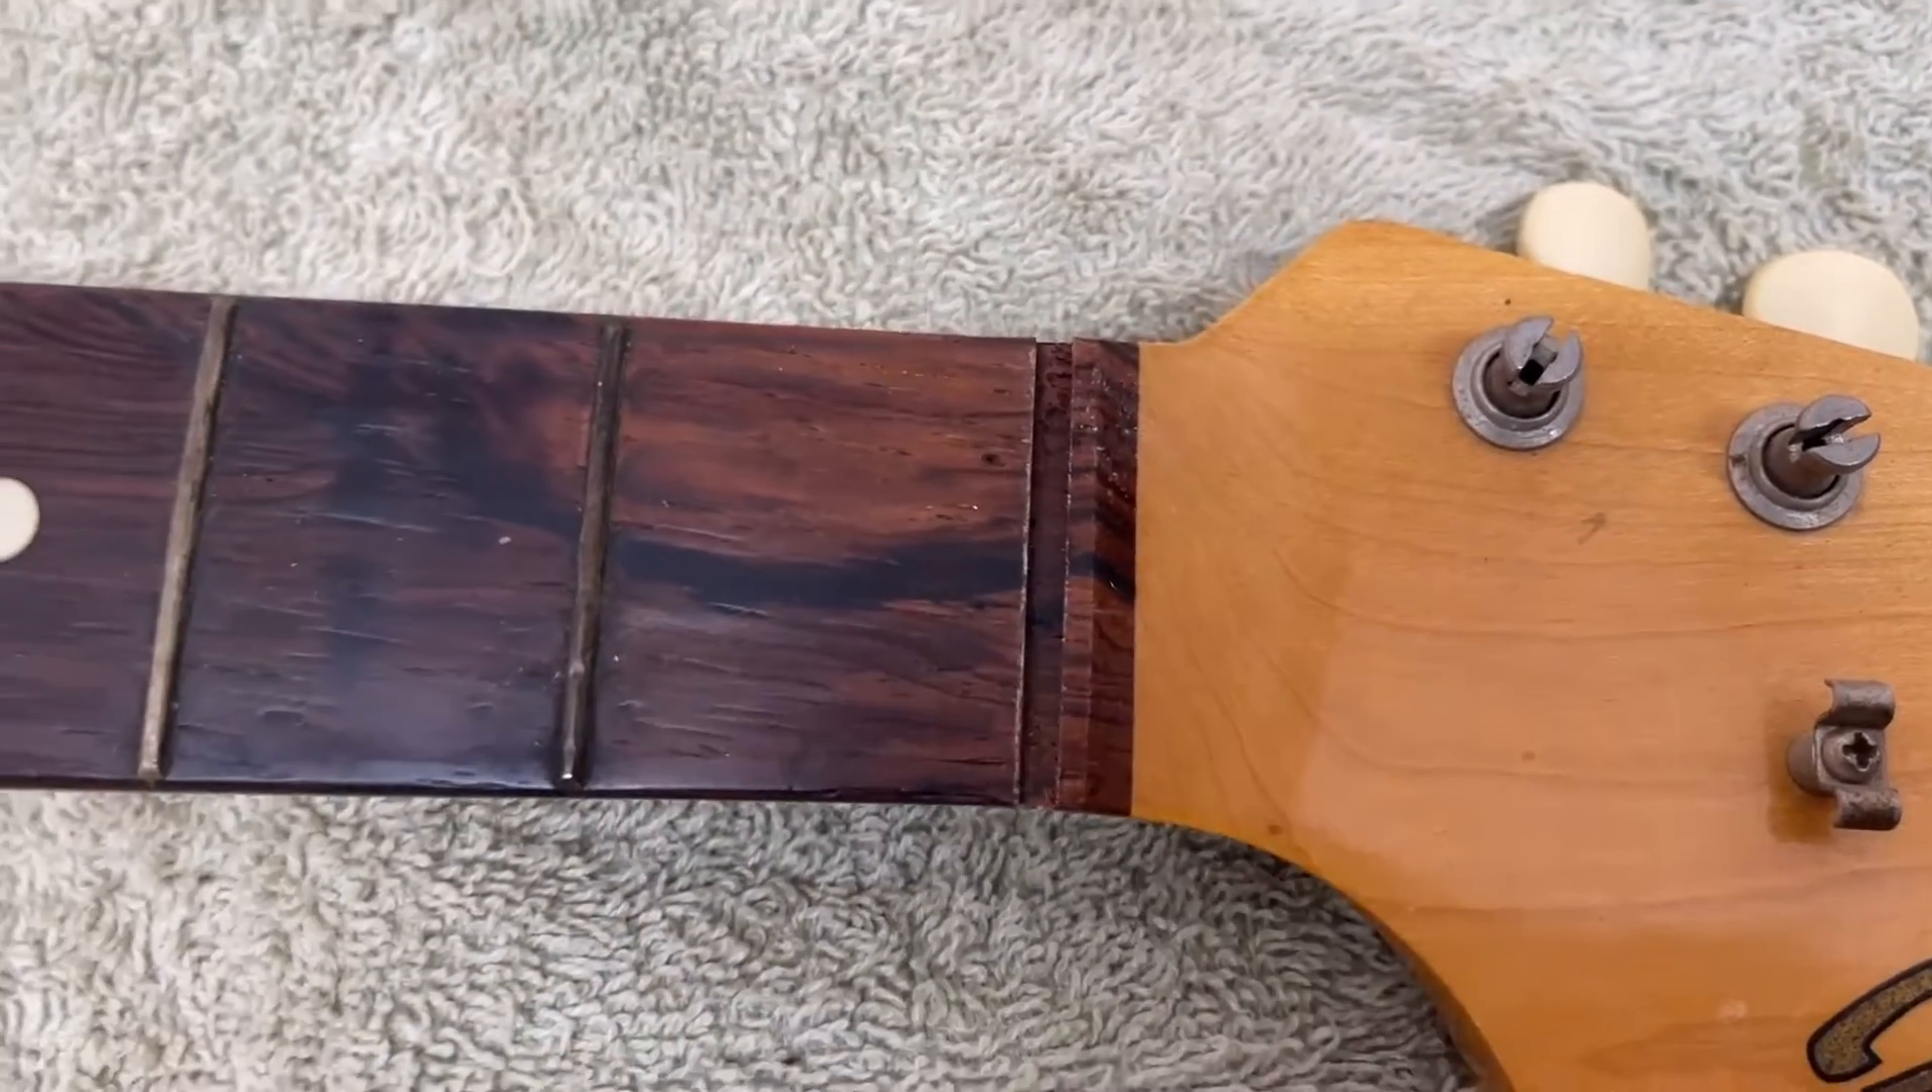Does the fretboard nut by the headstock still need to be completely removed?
No.